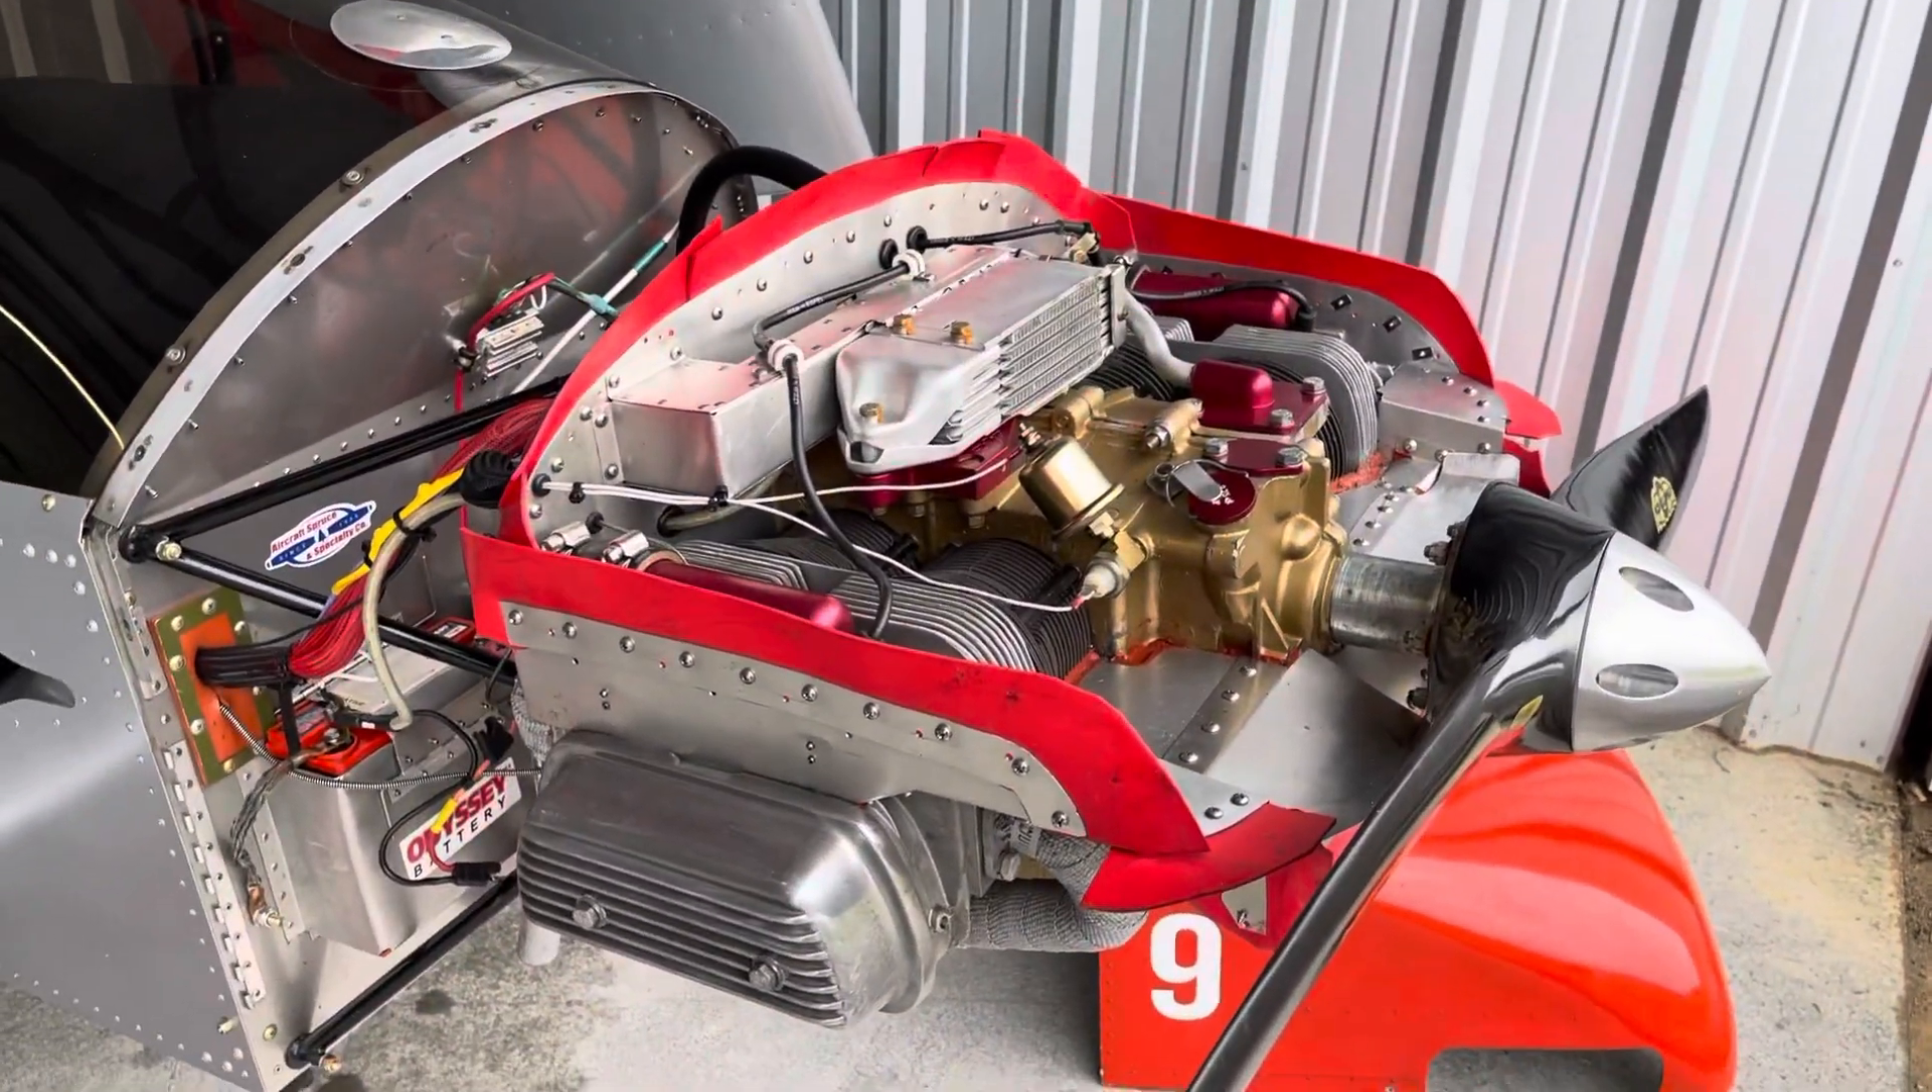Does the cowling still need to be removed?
No.